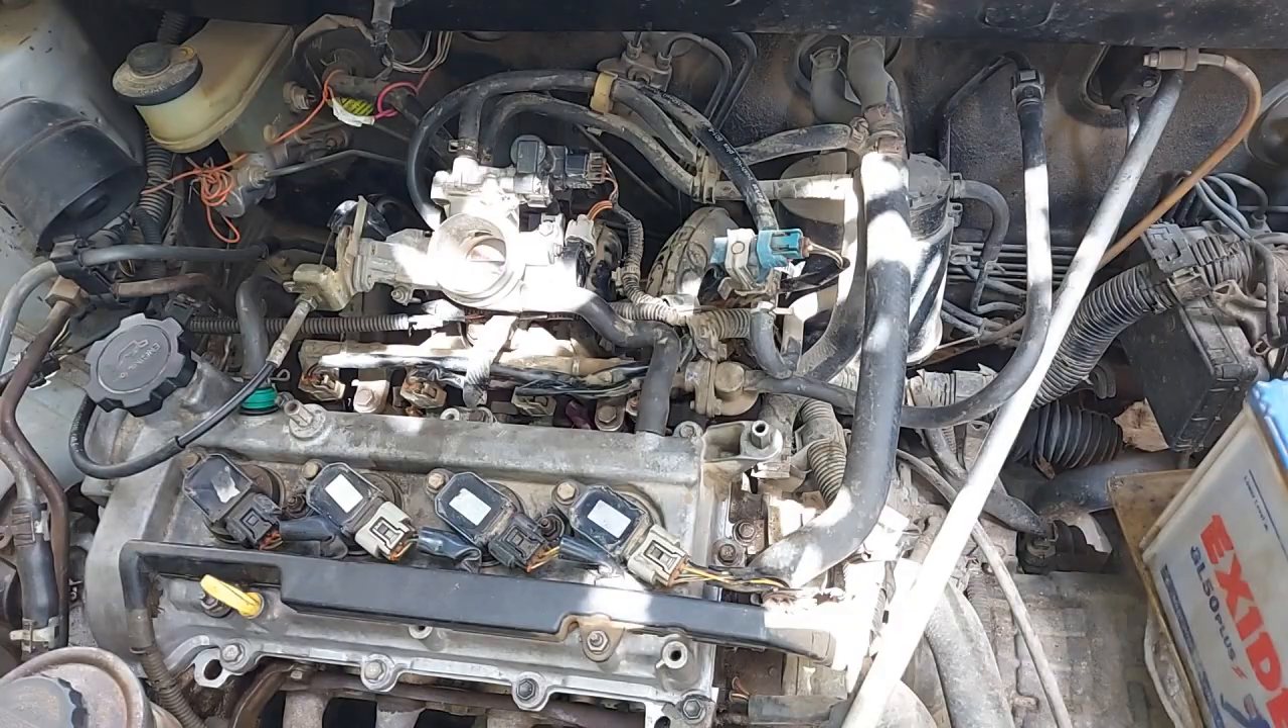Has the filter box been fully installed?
No.